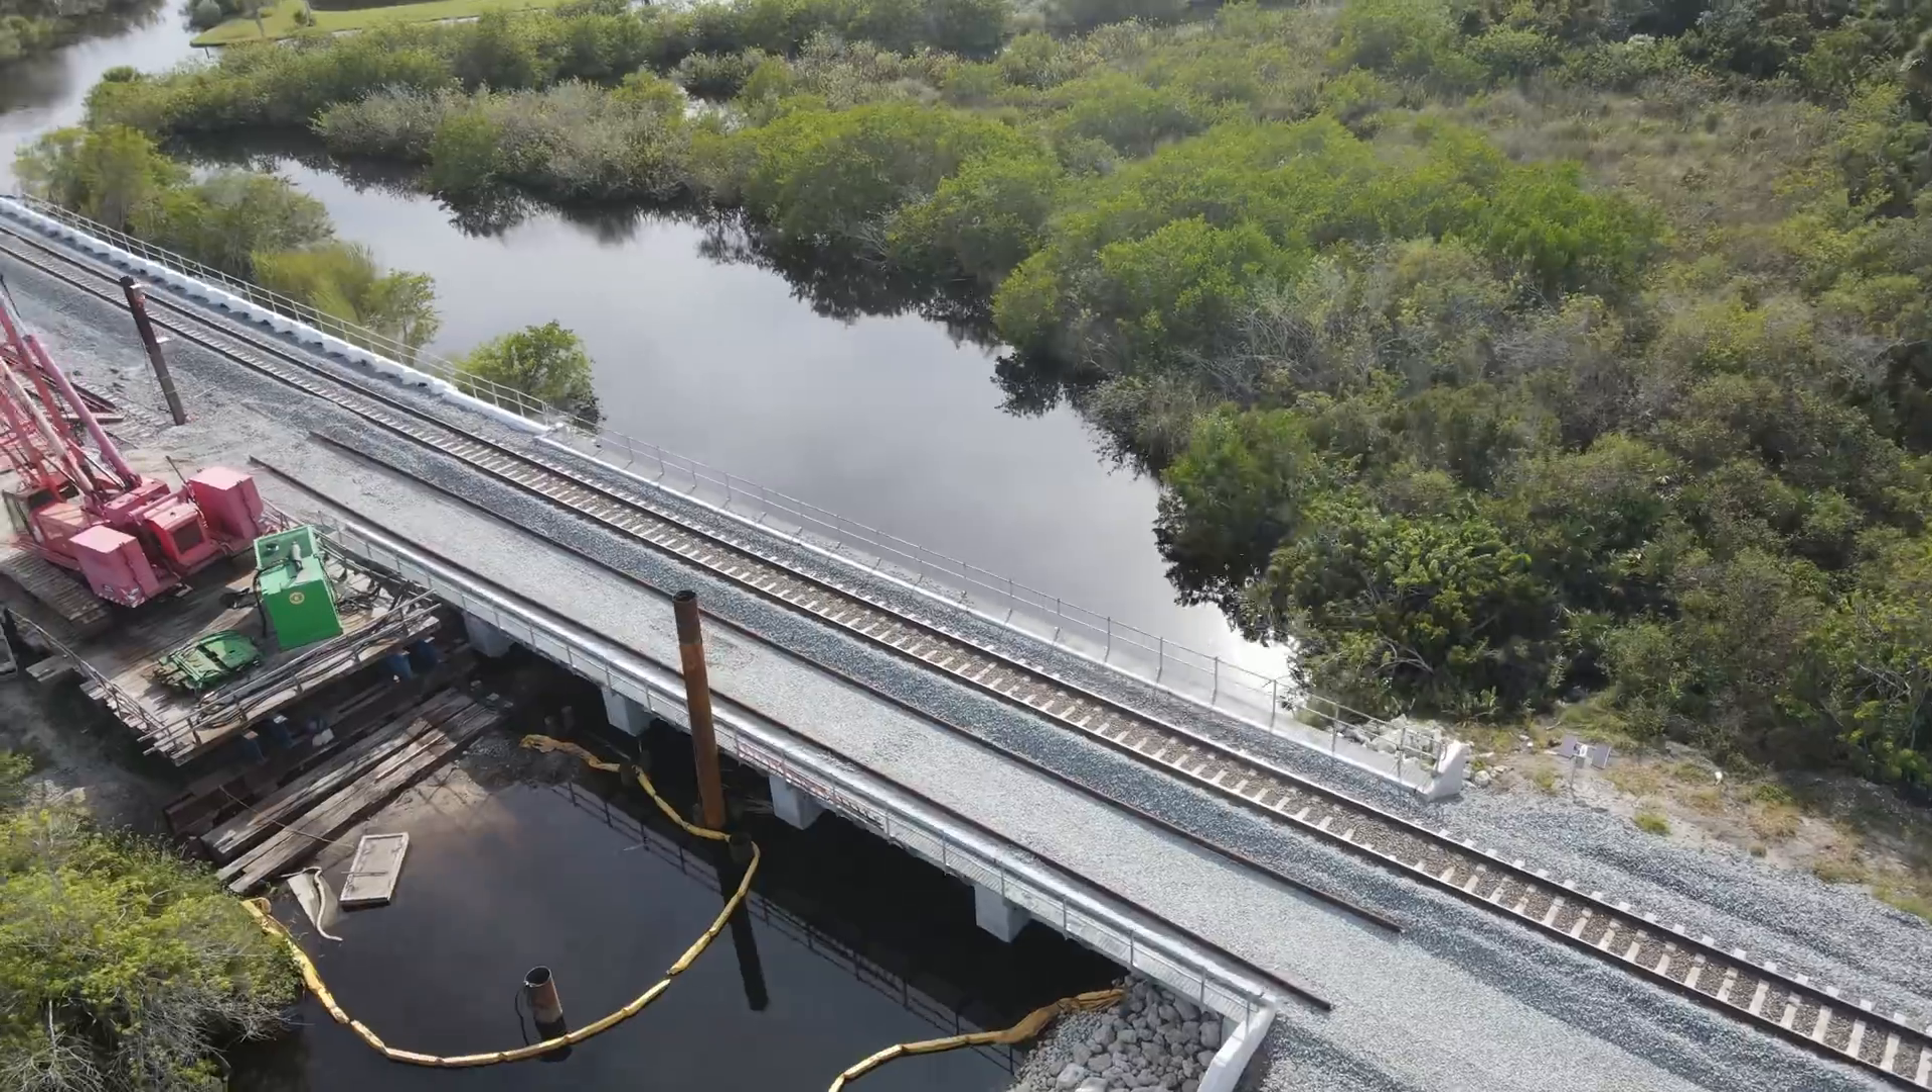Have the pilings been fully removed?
No.